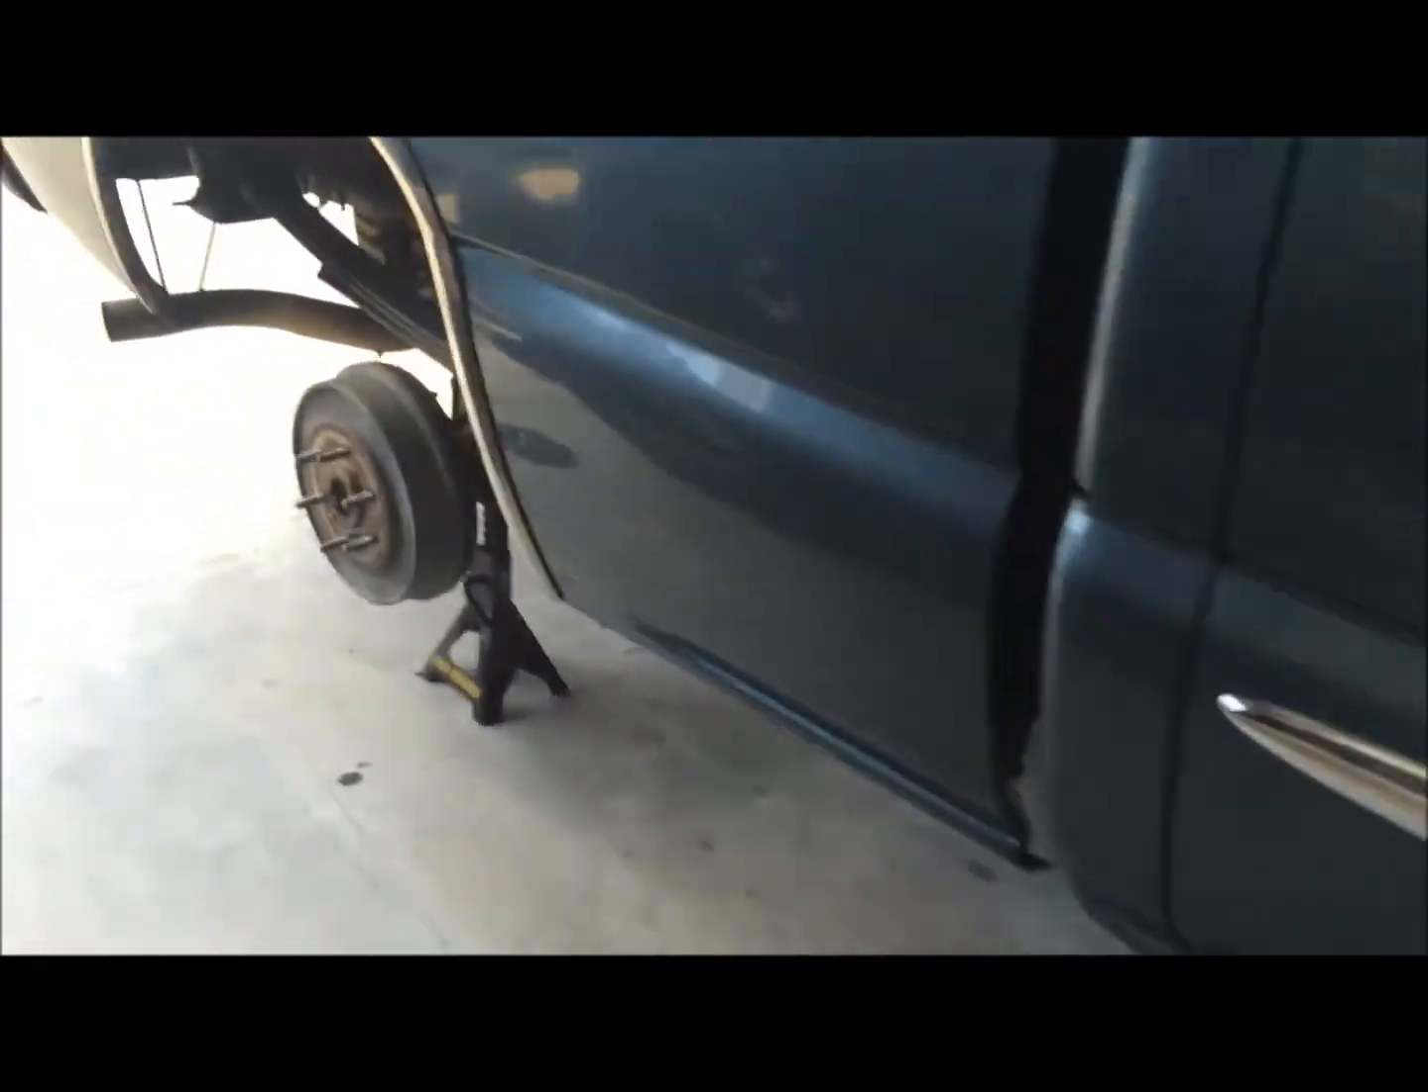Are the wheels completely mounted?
No.